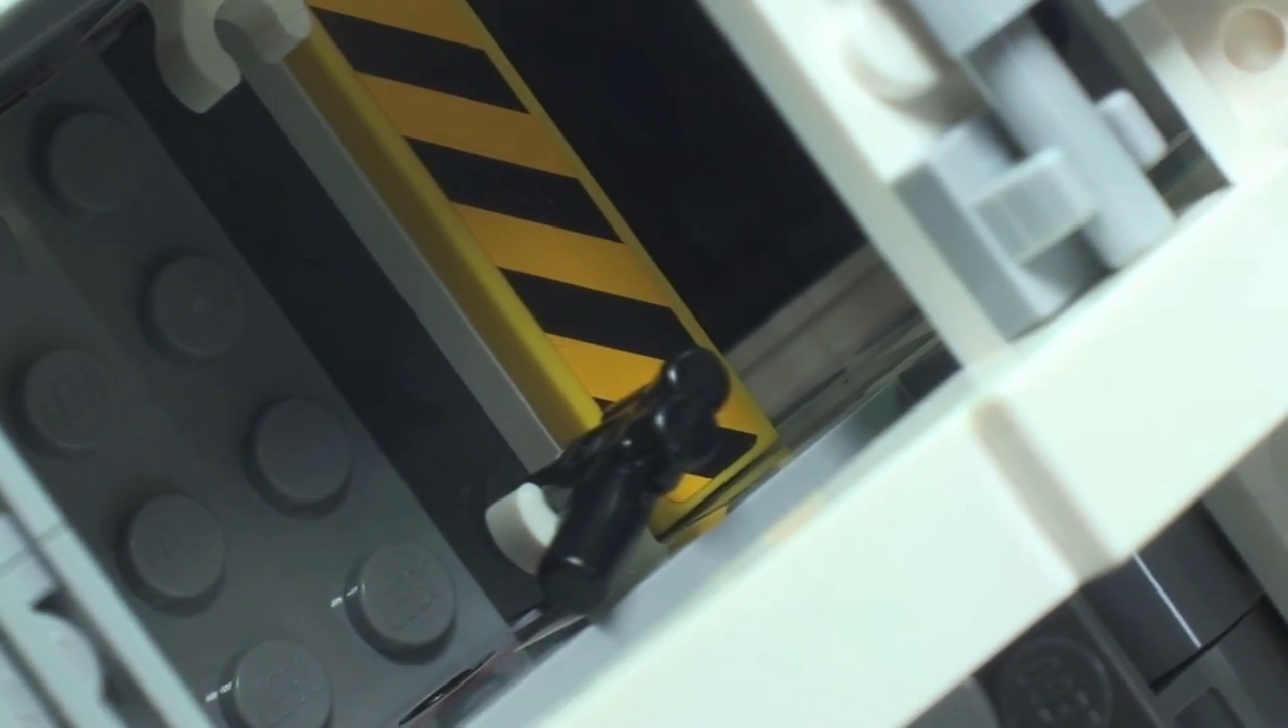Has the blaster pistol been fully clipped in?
Yes.